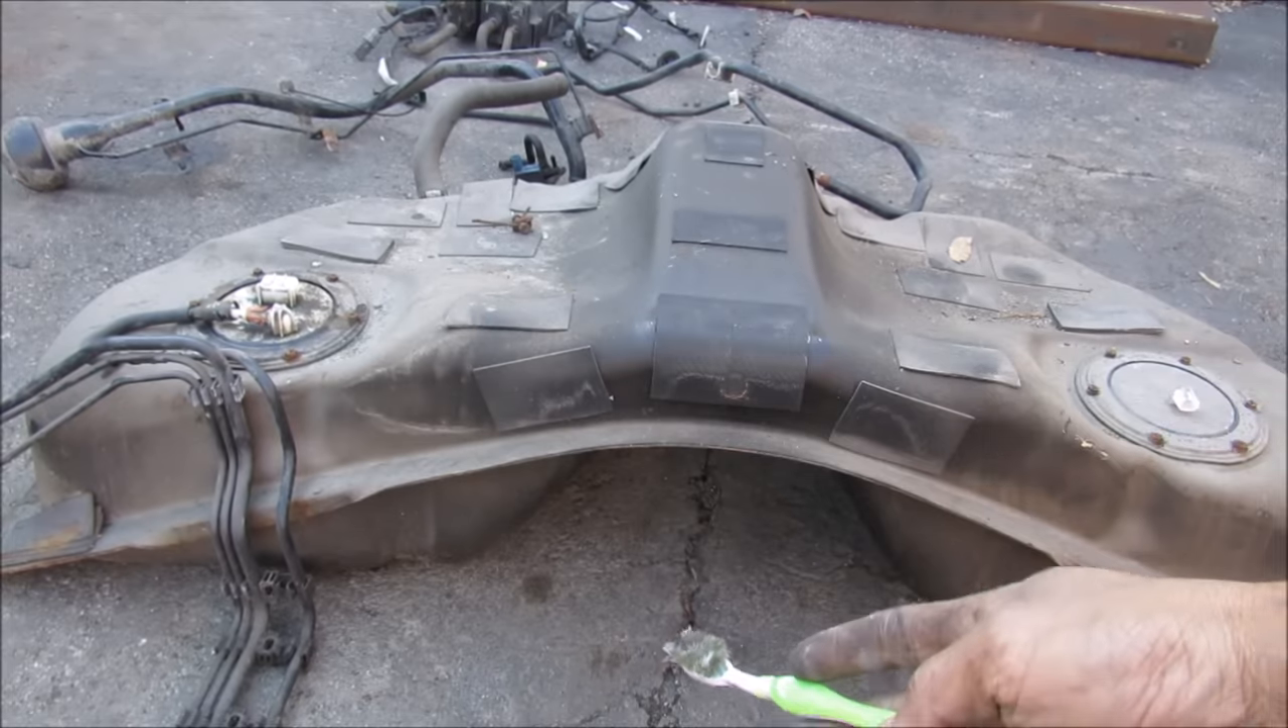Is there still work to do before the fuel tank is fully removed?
No.